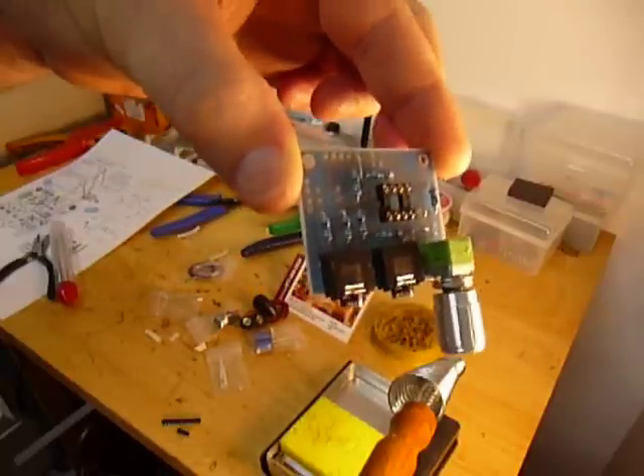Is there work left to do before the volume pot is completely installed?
No.